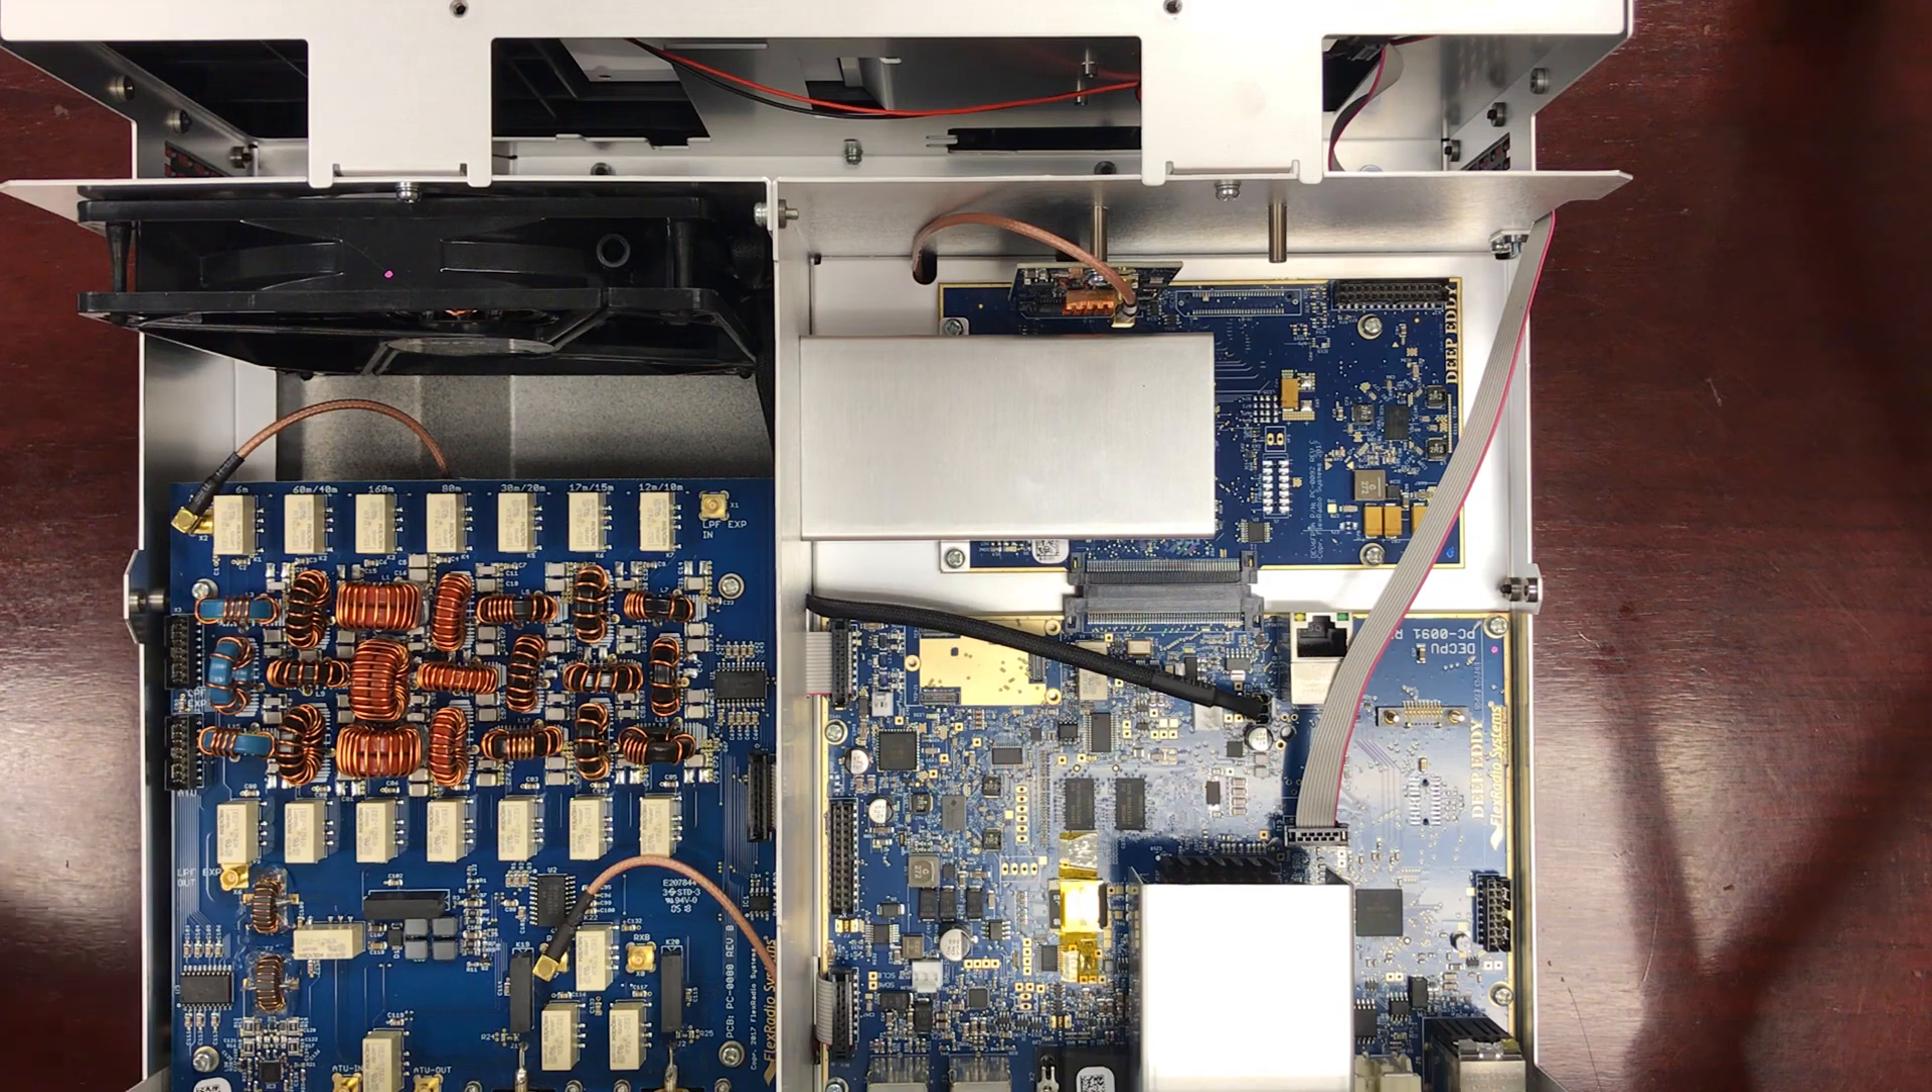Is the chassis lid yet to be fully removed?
No.